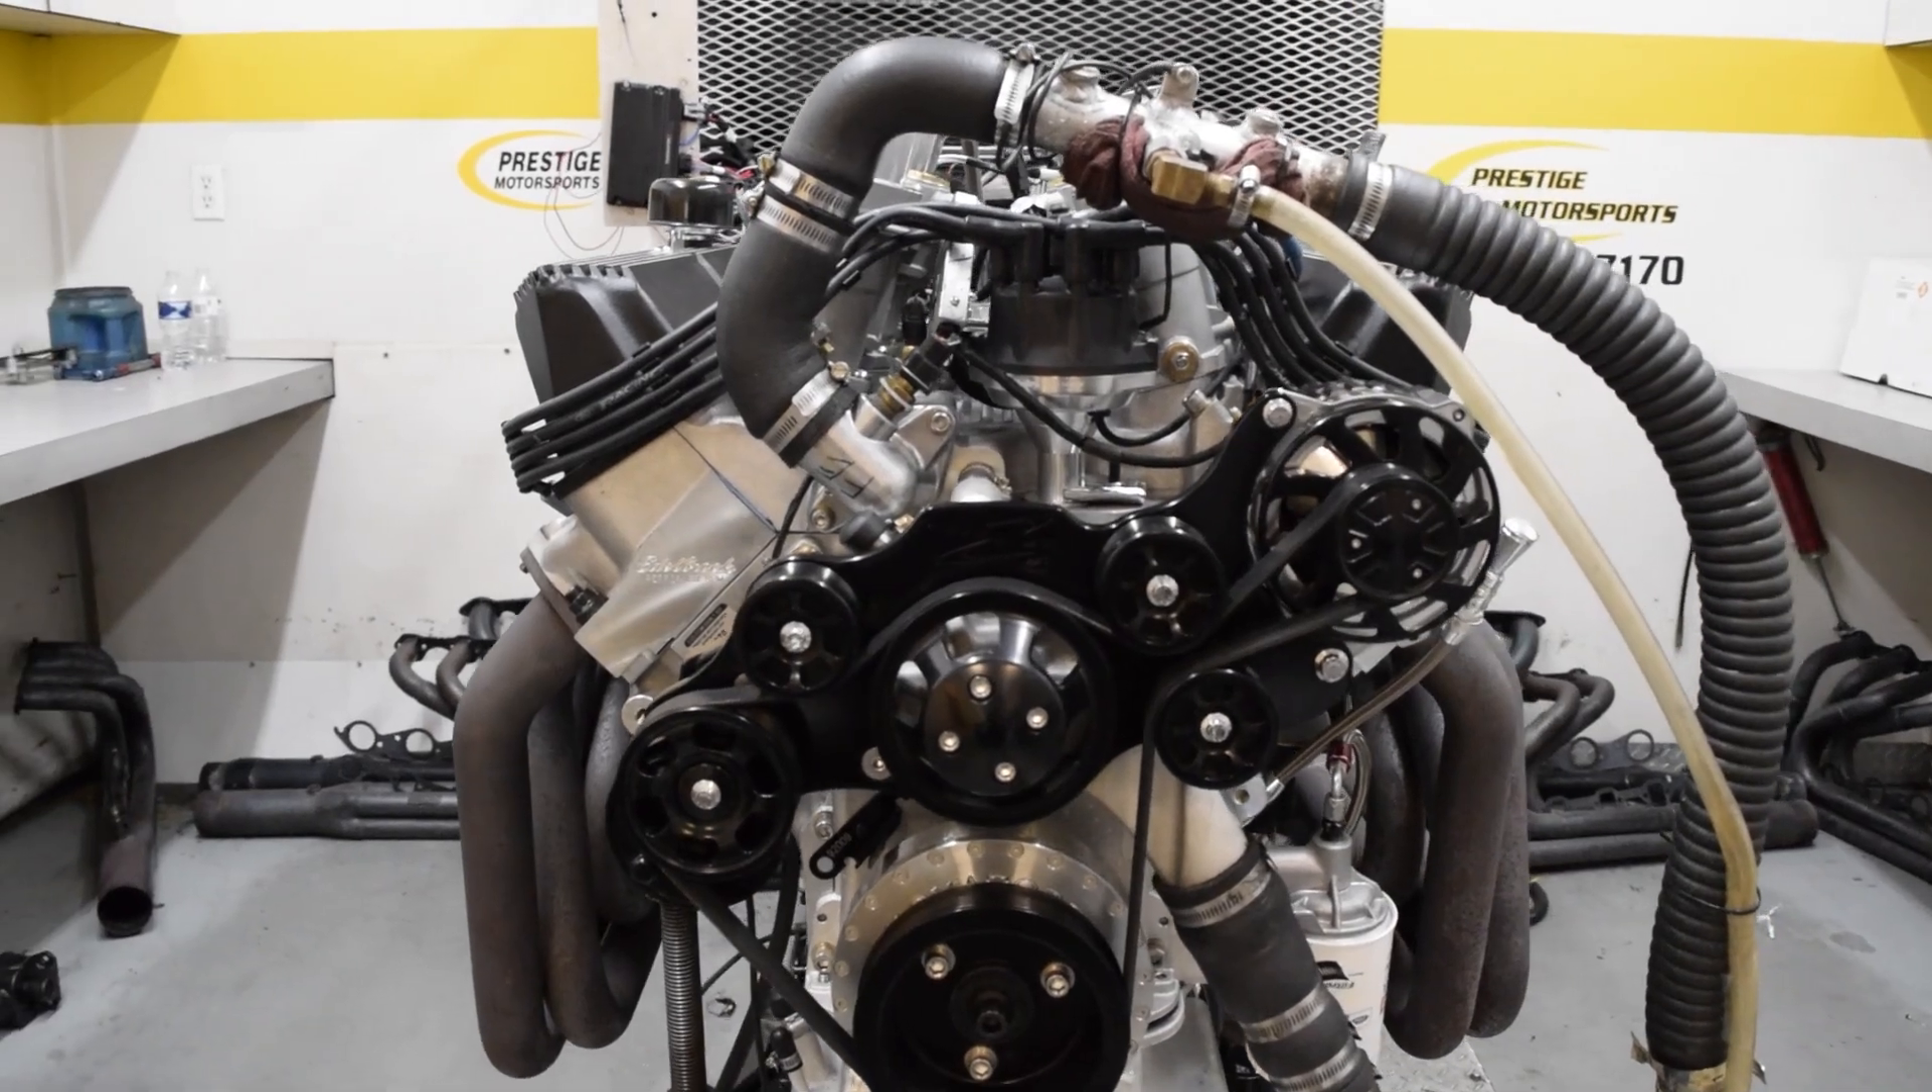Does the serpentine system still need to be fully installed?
No.